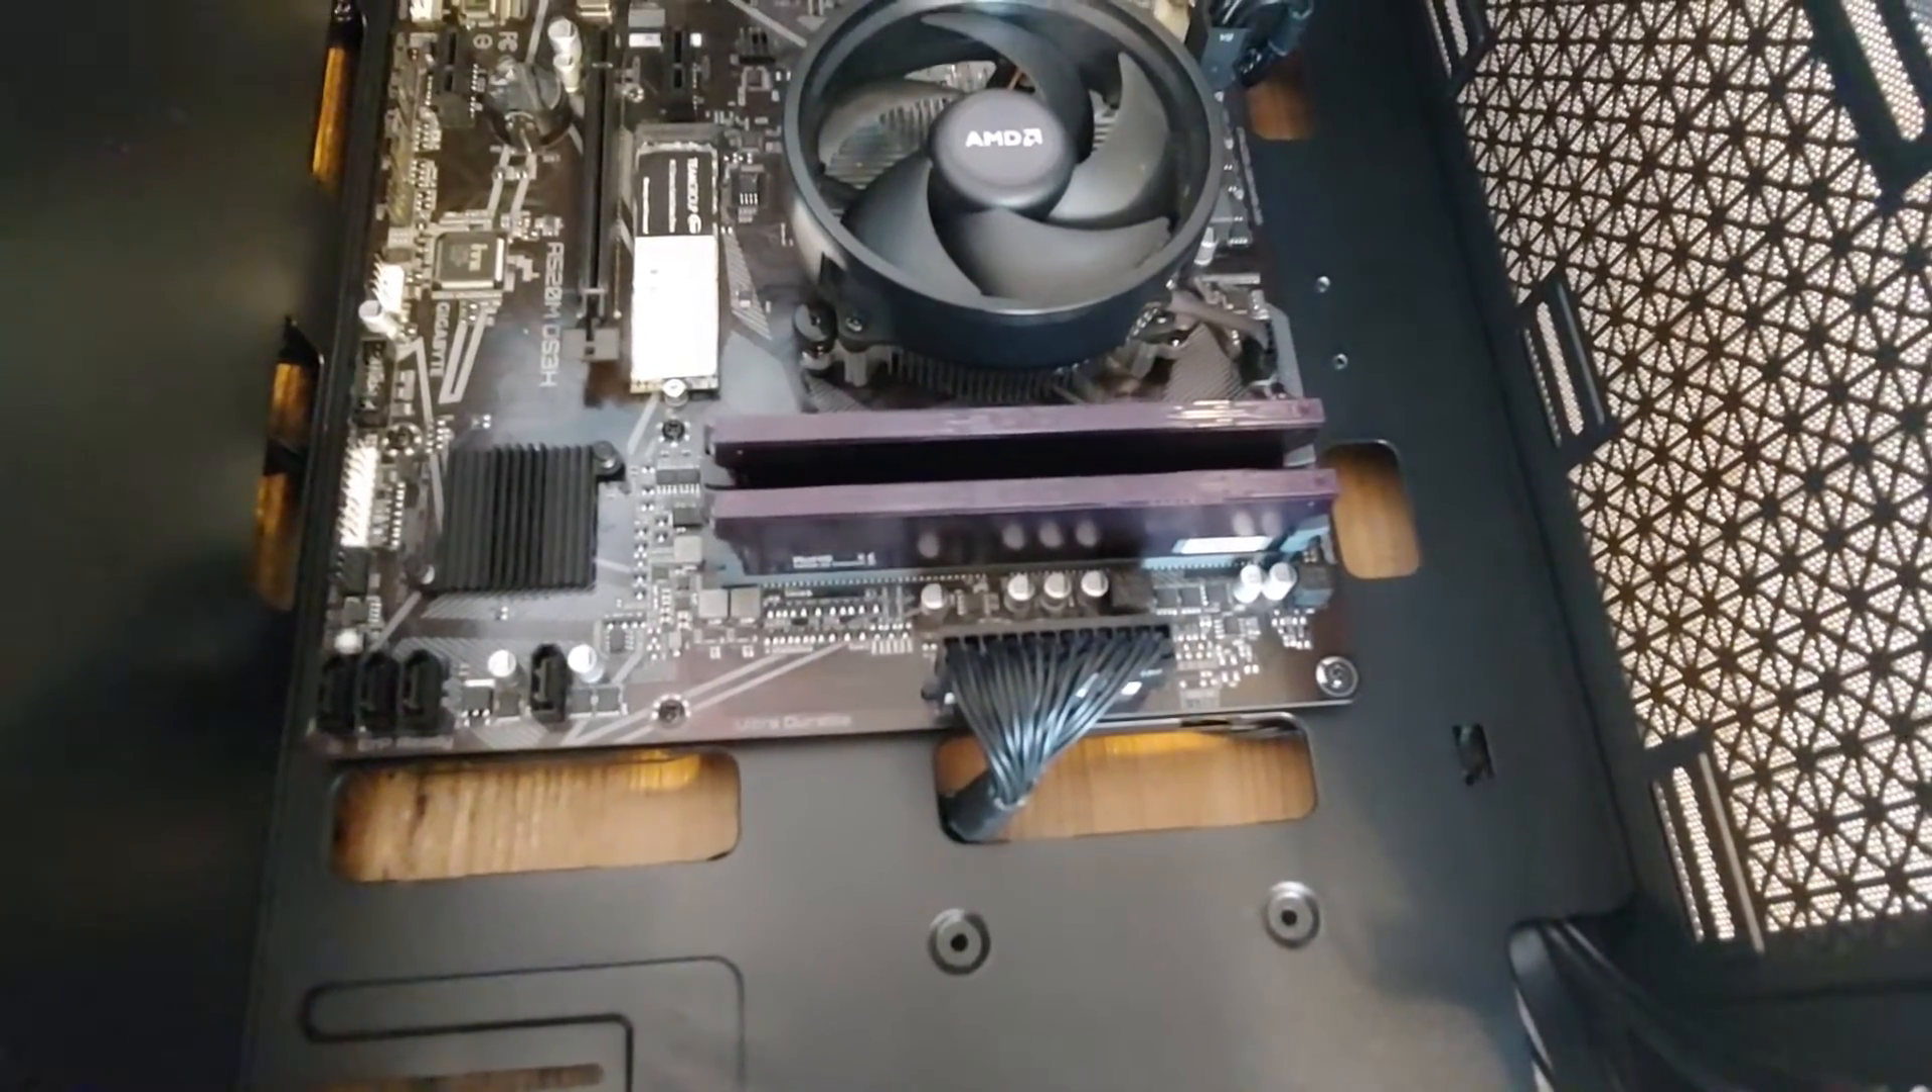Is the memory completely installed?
Yes.